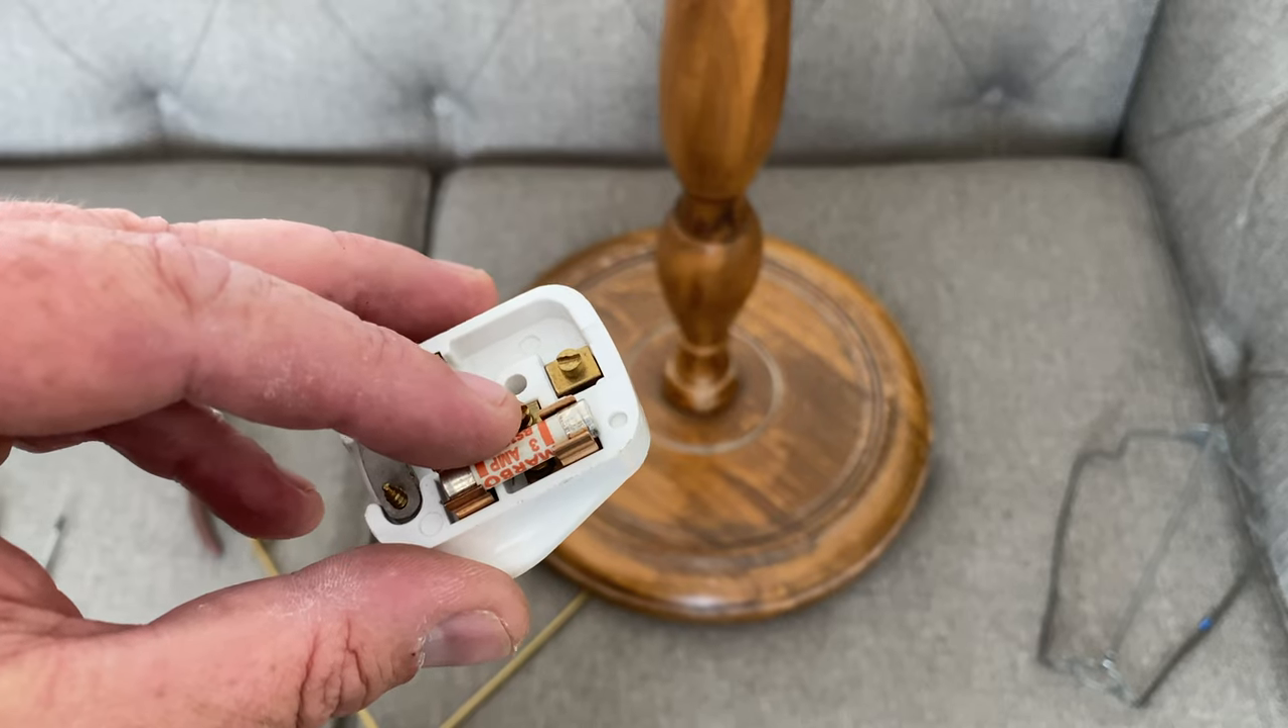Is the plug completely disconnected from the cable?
Yes.